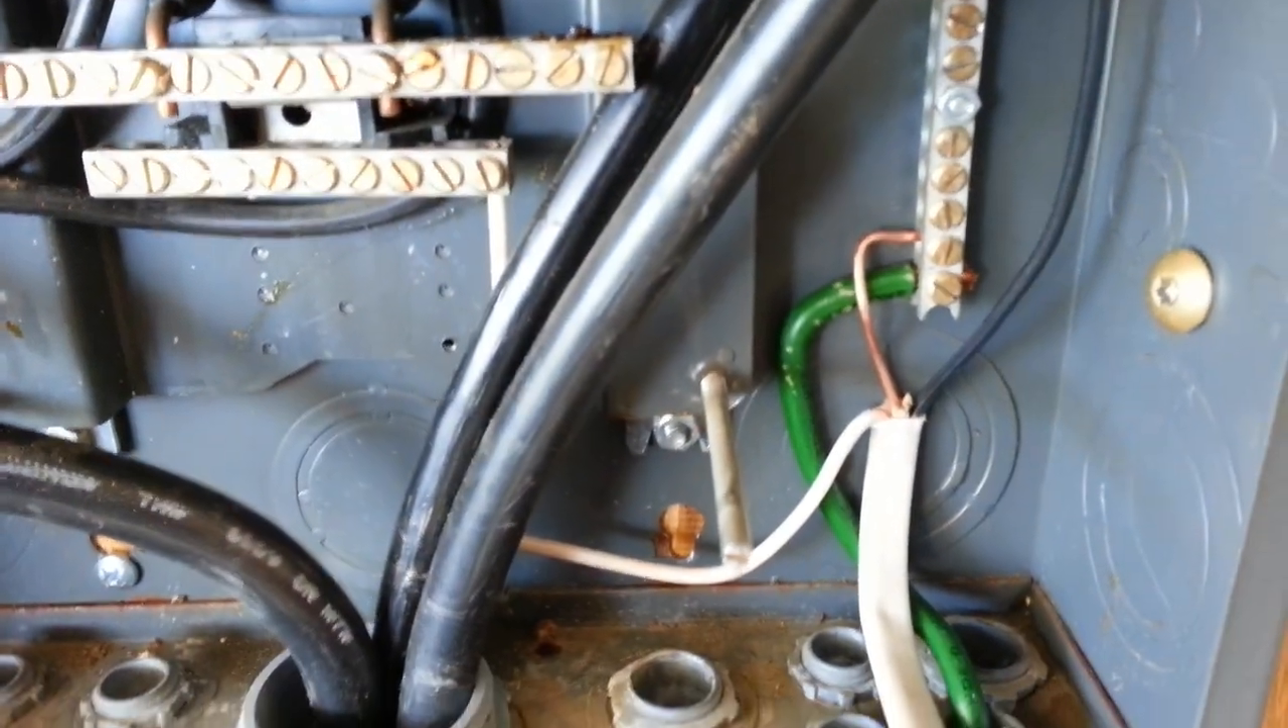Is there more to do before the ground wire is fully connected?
No.